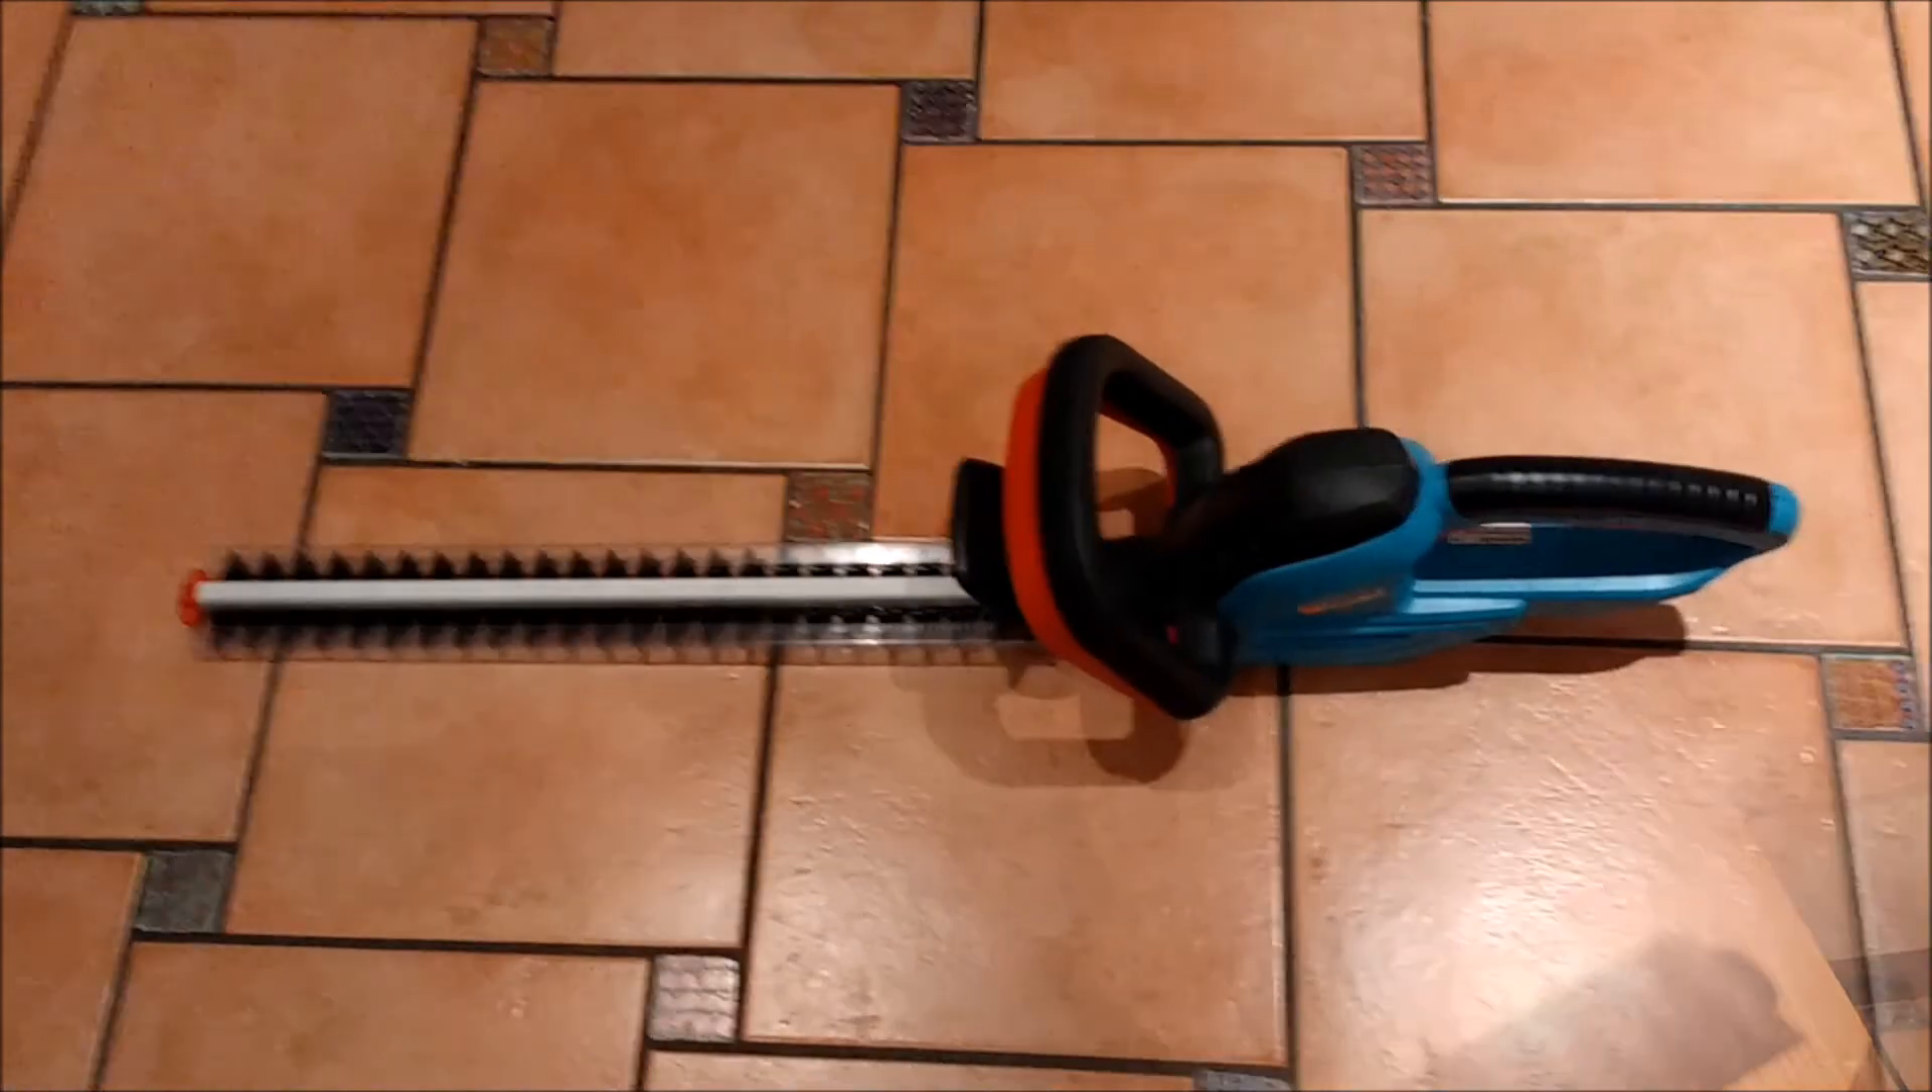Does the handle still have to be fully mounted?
No.